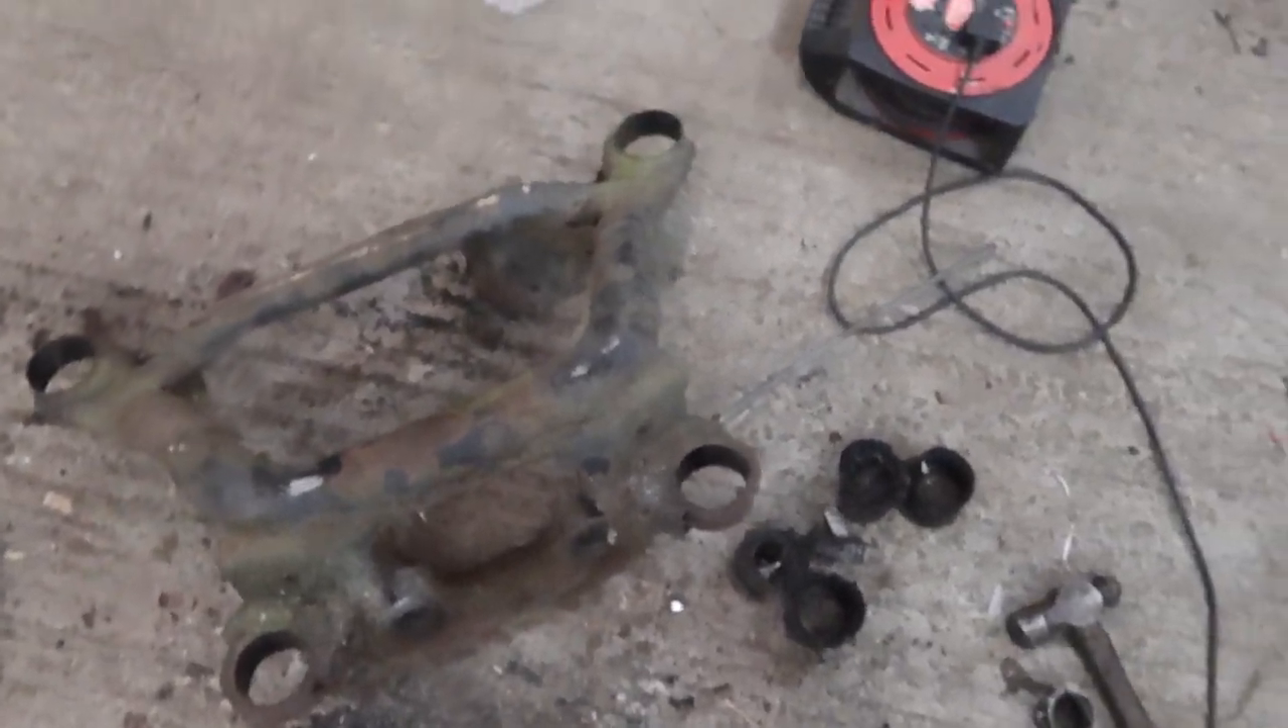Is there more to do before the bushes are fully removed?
No.